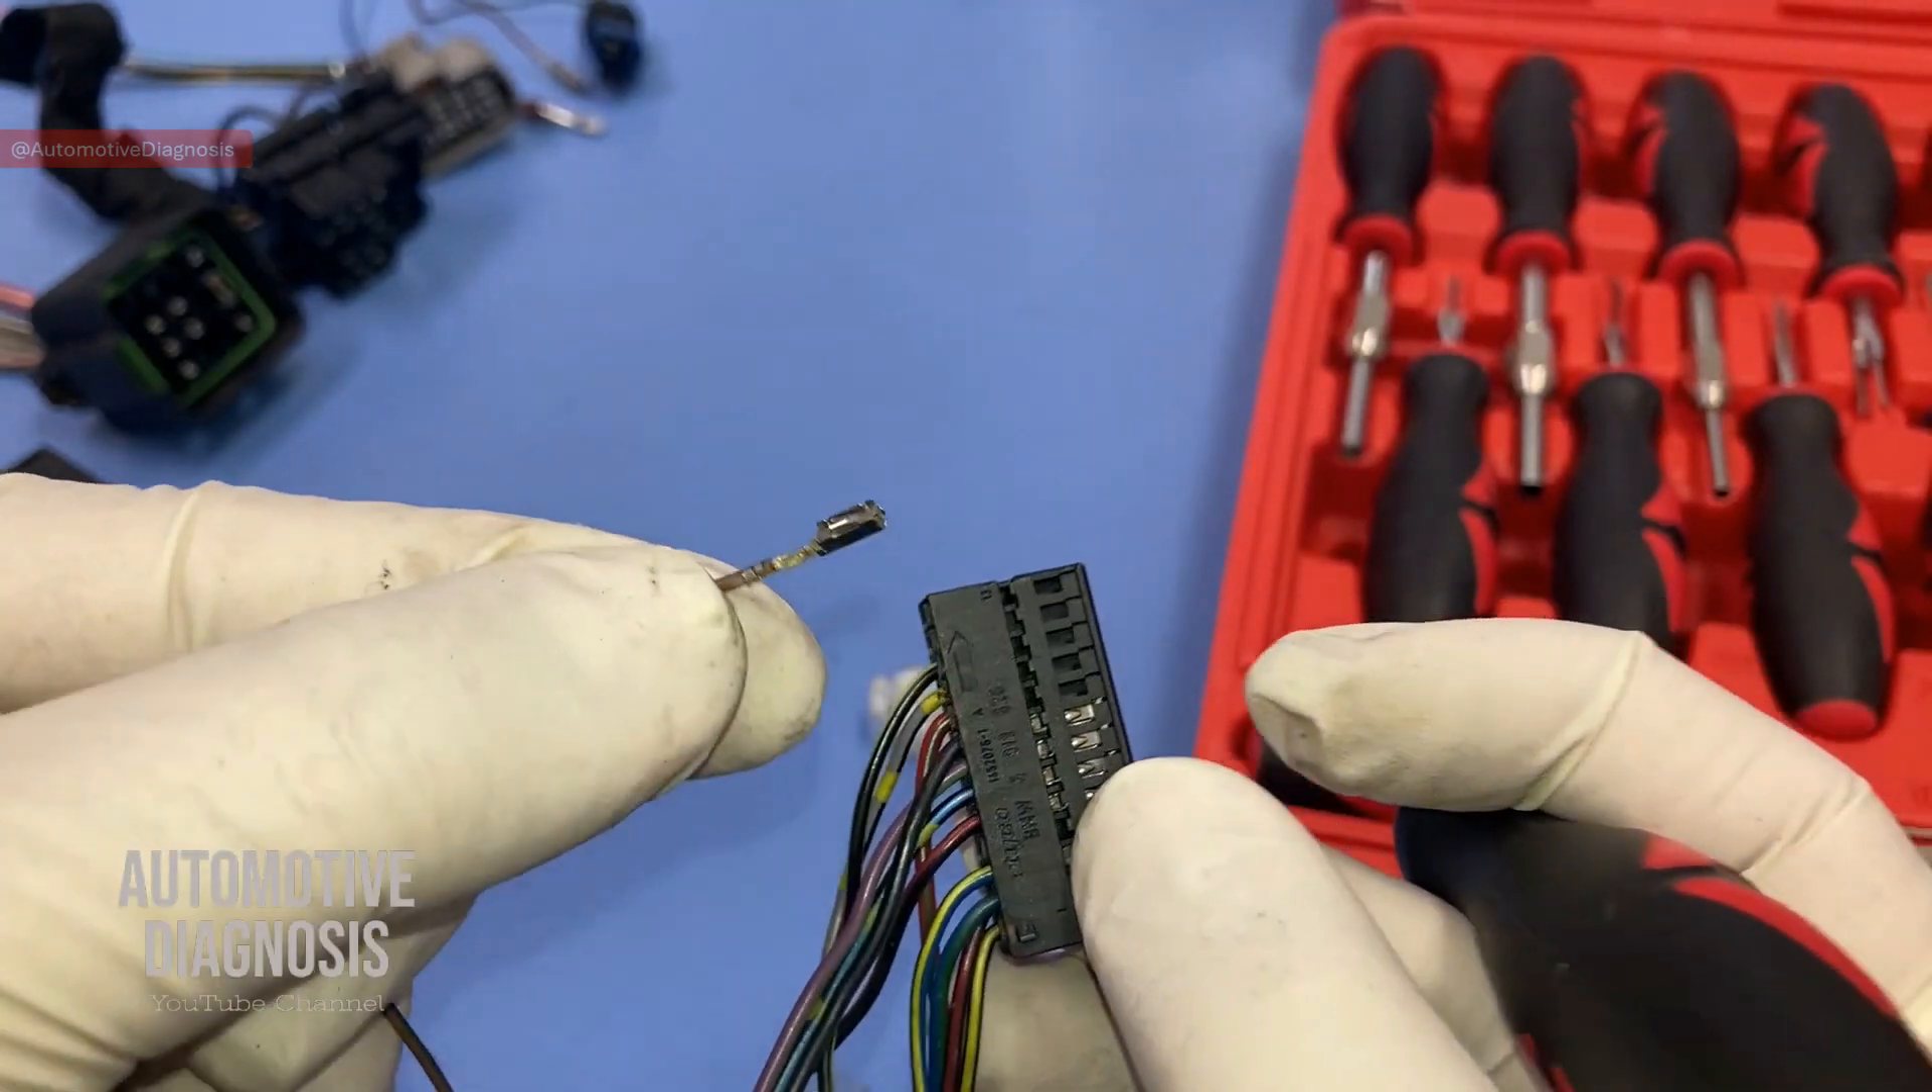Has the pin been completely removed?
Yes.